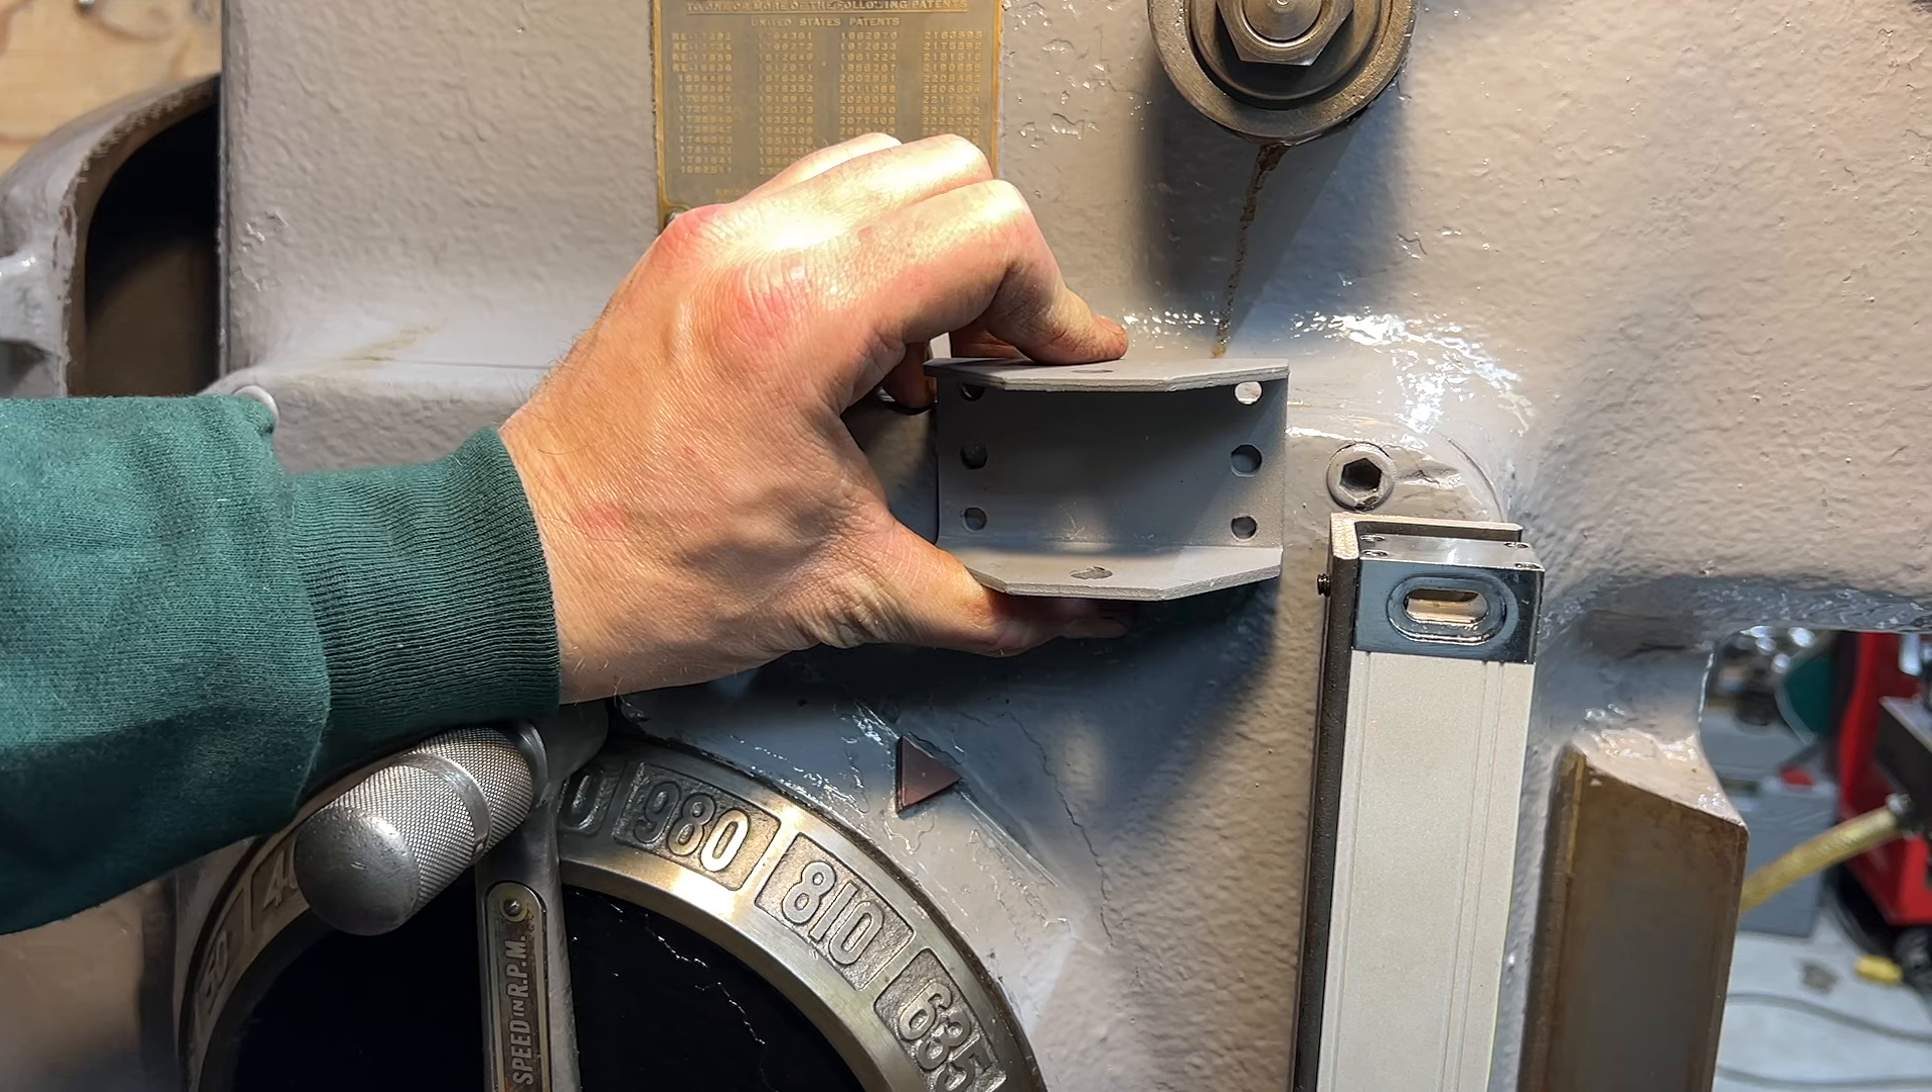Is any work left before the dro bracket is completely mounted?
Yes.